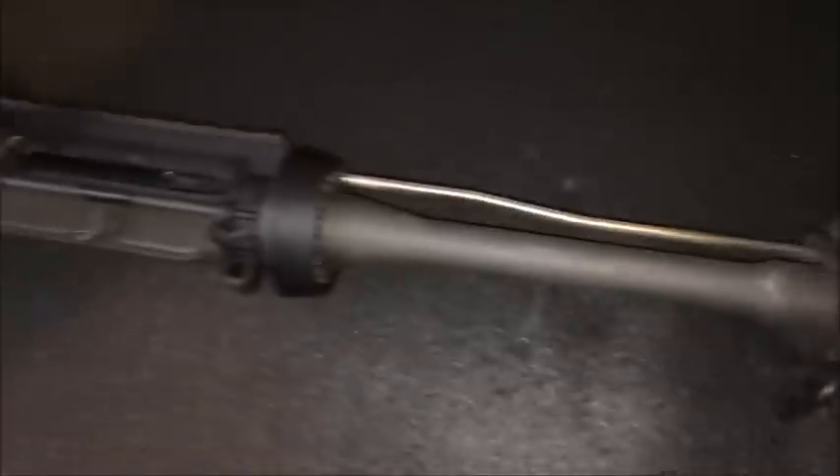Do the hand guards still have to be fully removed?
No.